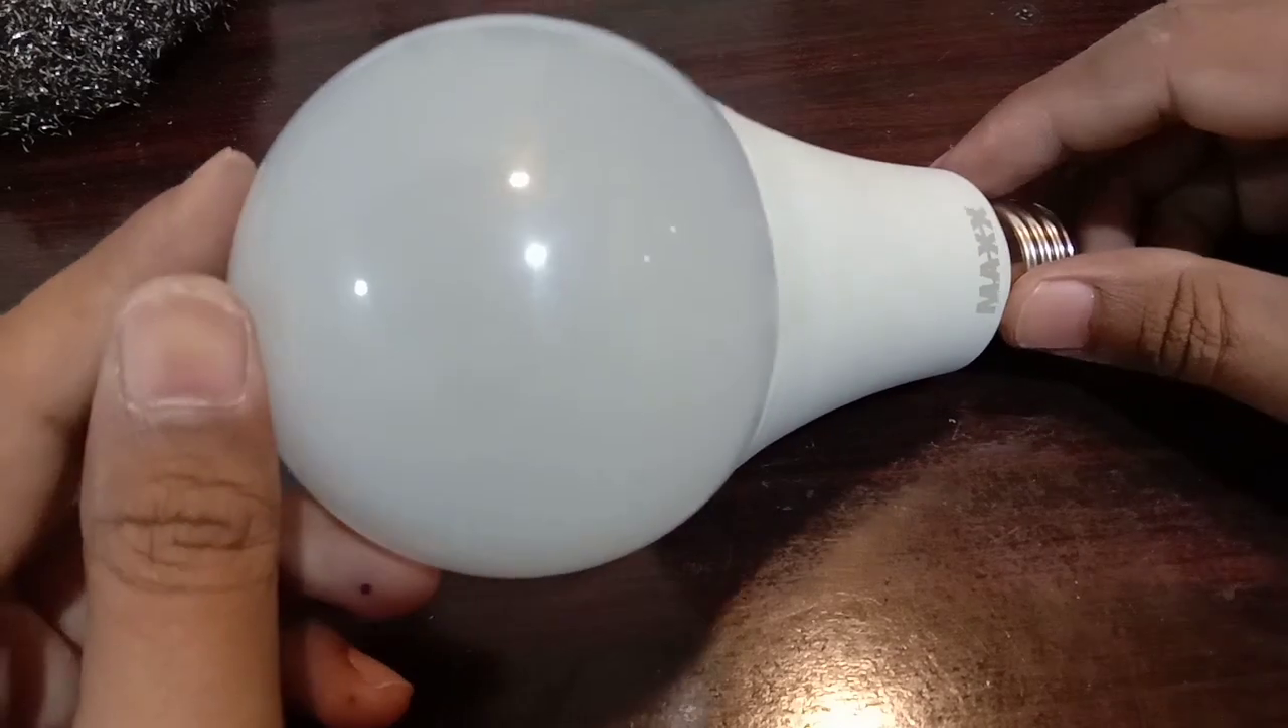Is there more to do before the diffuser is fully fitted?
No.